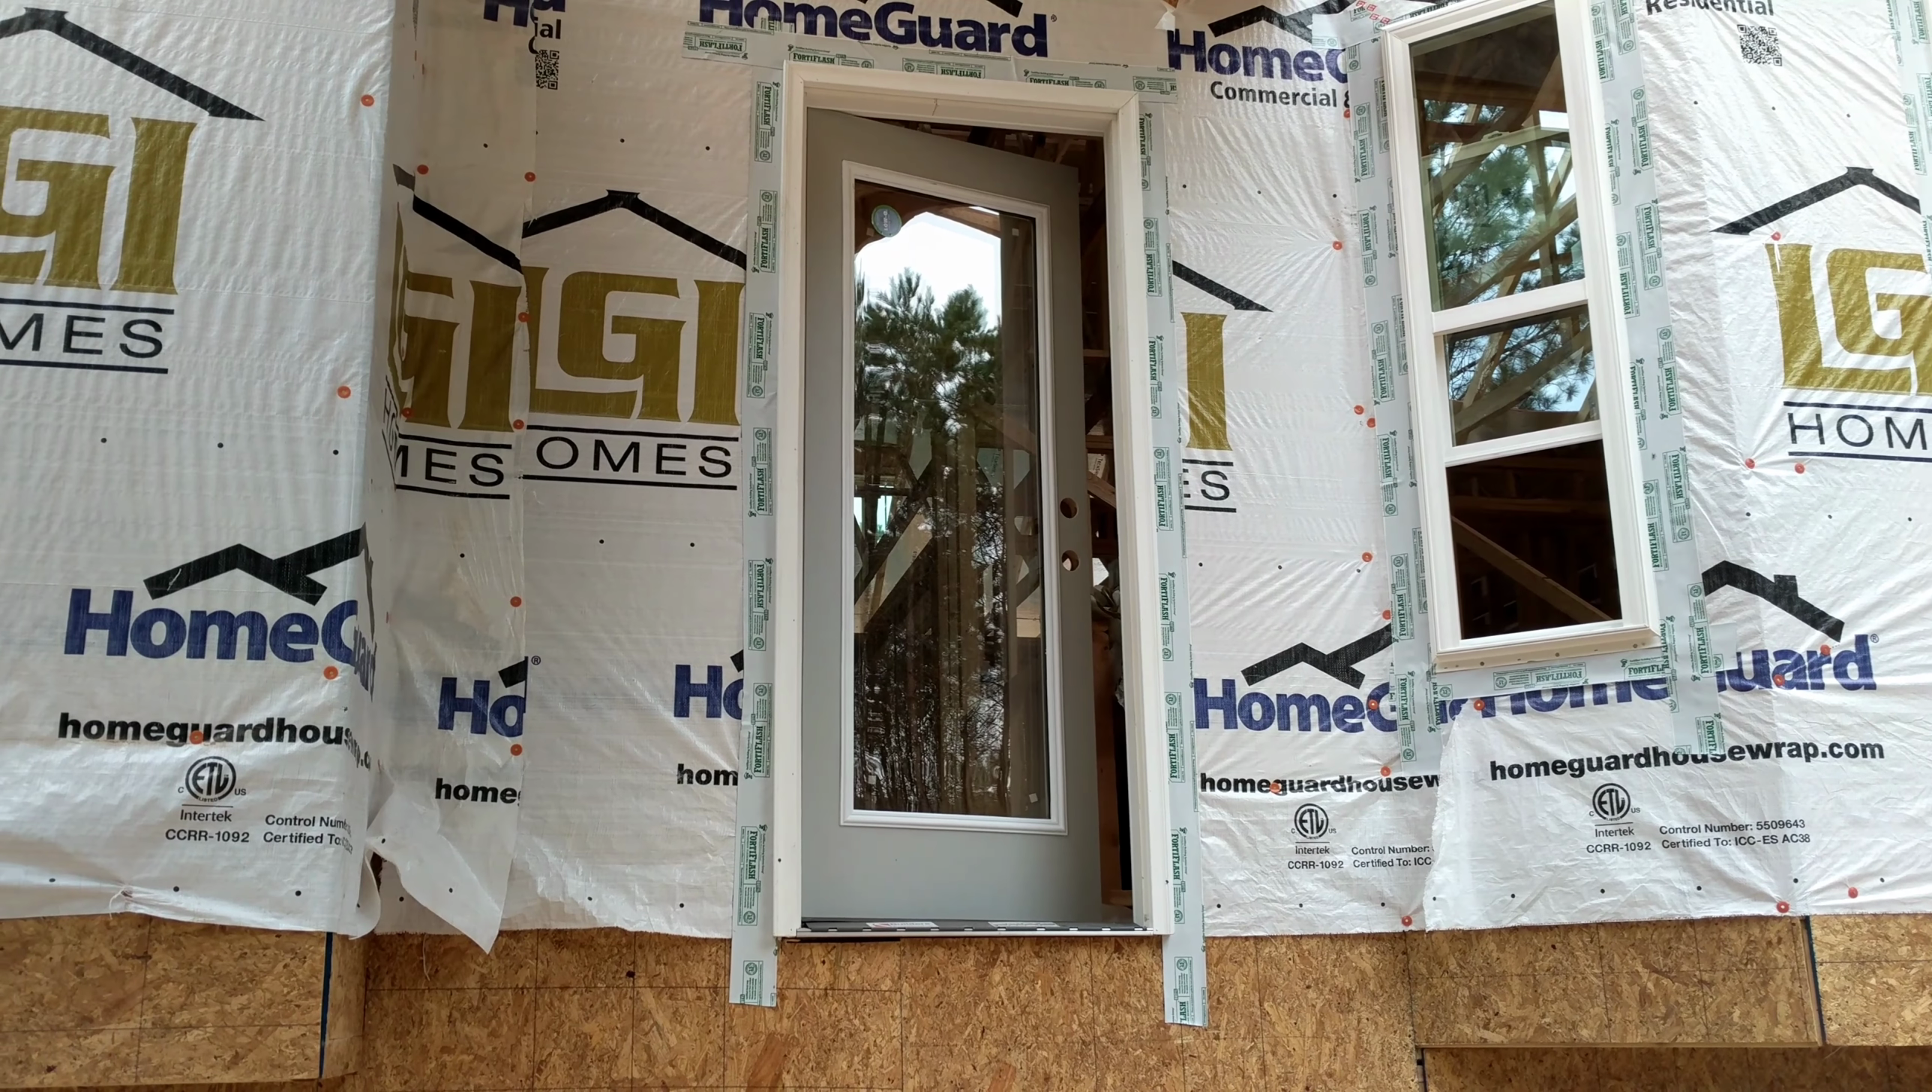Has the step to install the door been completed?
Yes.